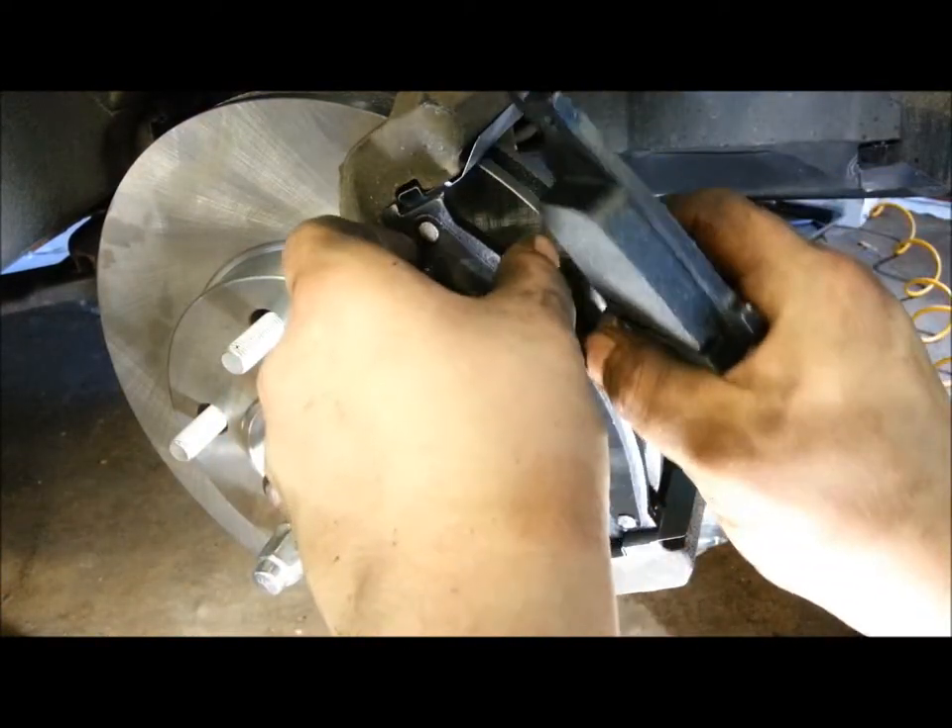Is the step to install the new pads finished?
No.